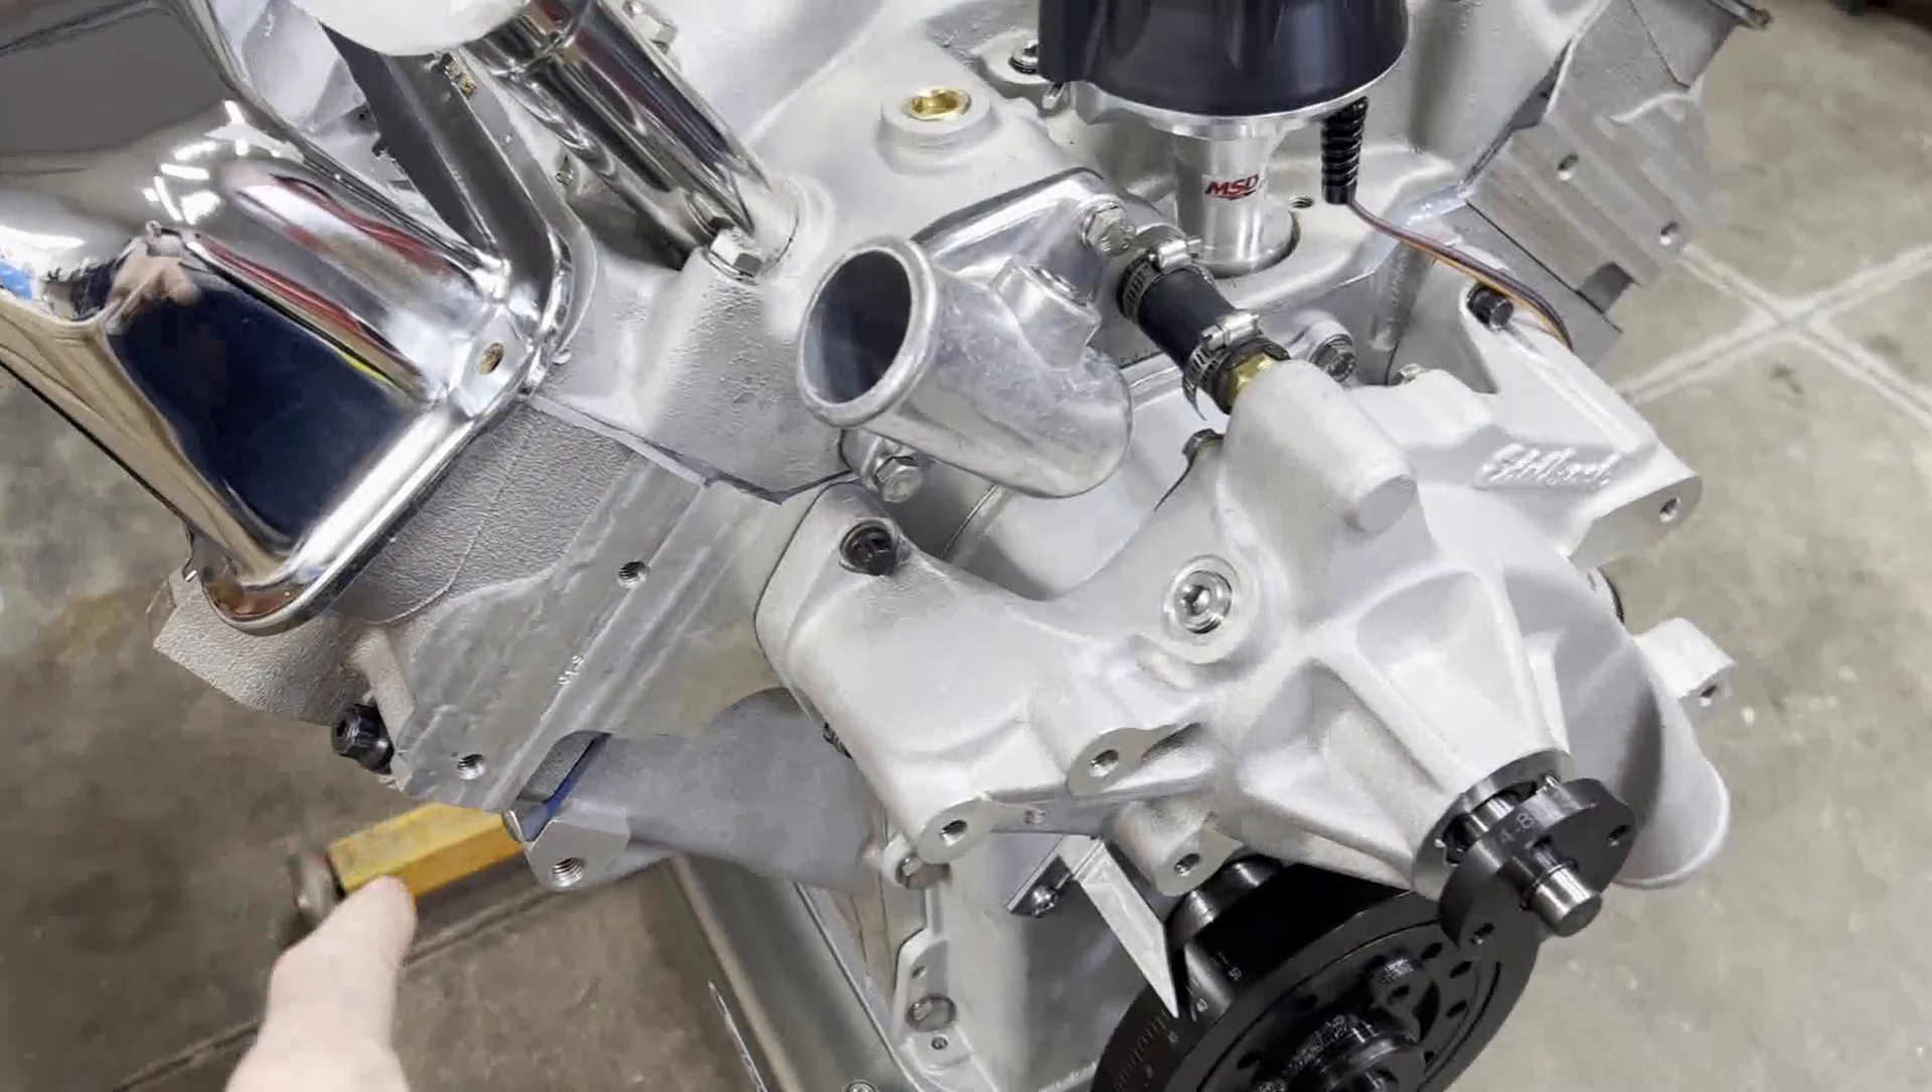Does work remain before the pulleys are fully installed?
Yes.